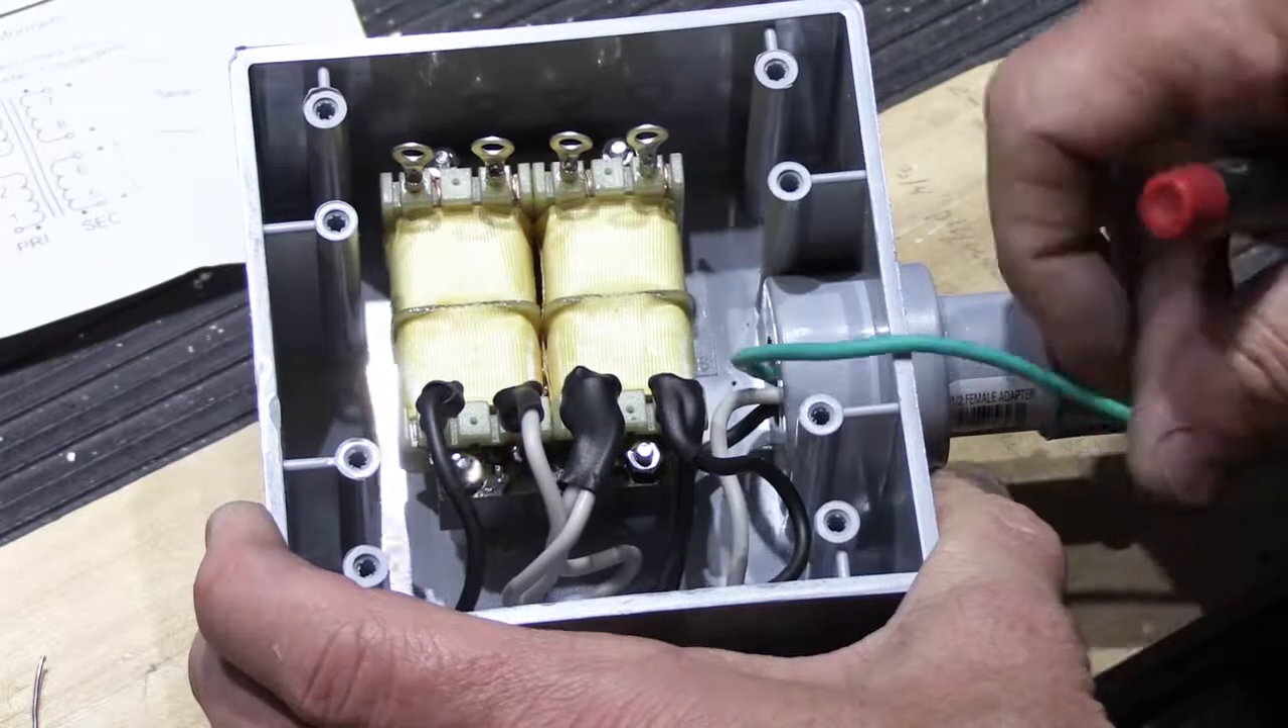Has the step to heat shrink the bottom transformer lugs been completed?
Yes.